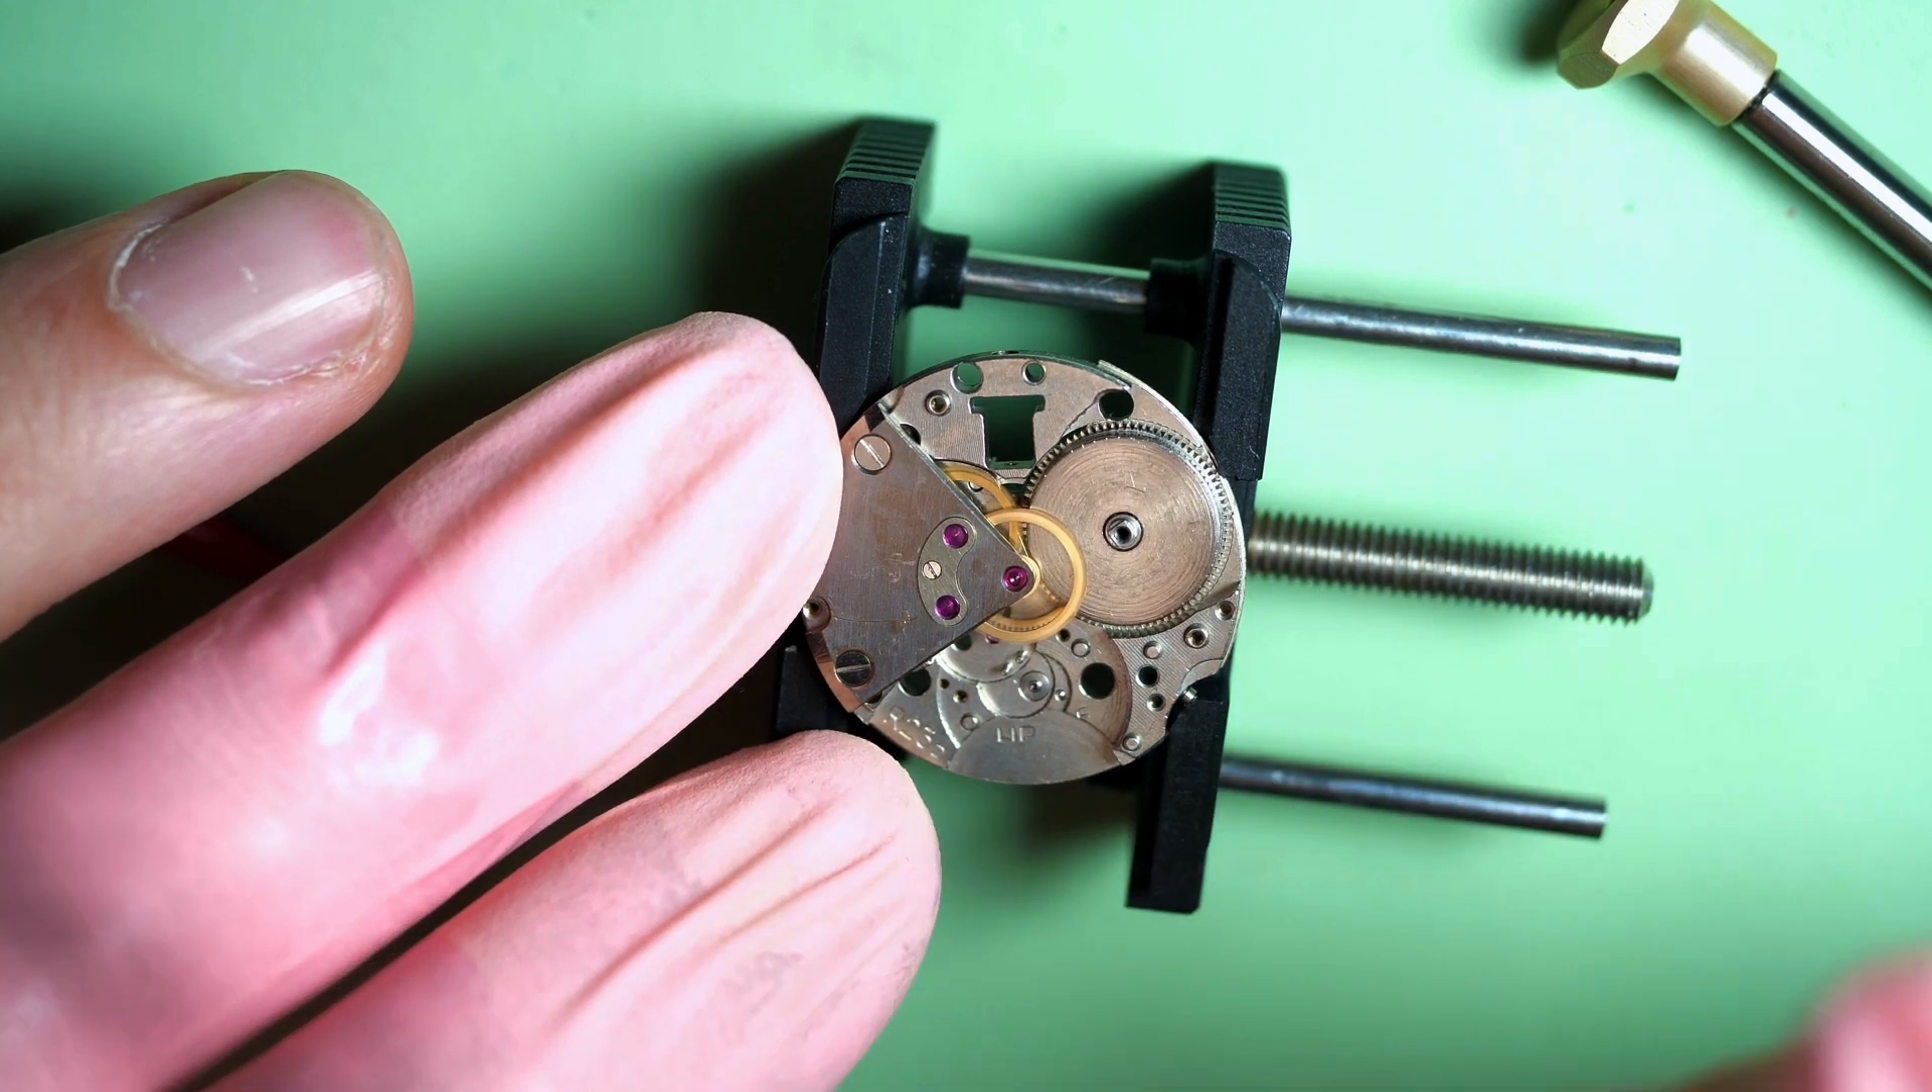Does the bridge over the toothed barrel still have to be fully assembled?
Yes.